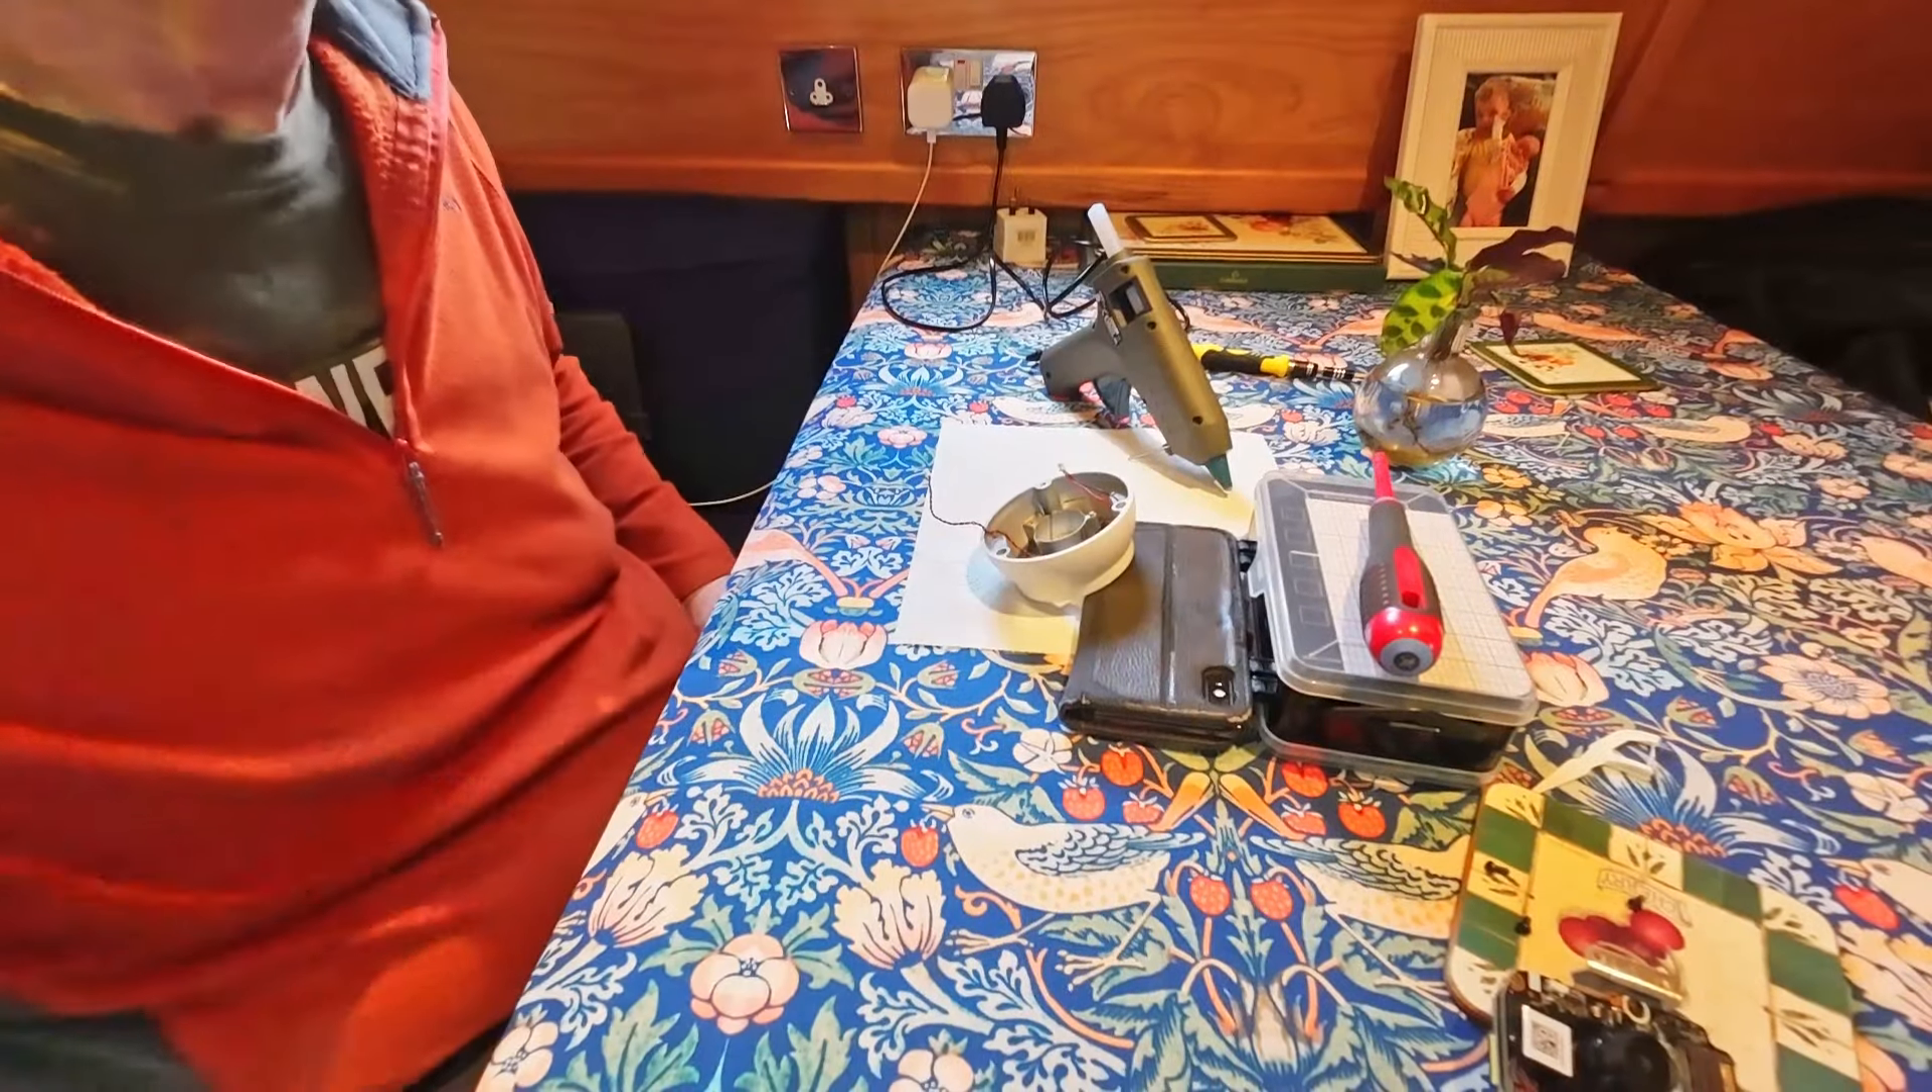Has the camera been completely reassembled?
No.